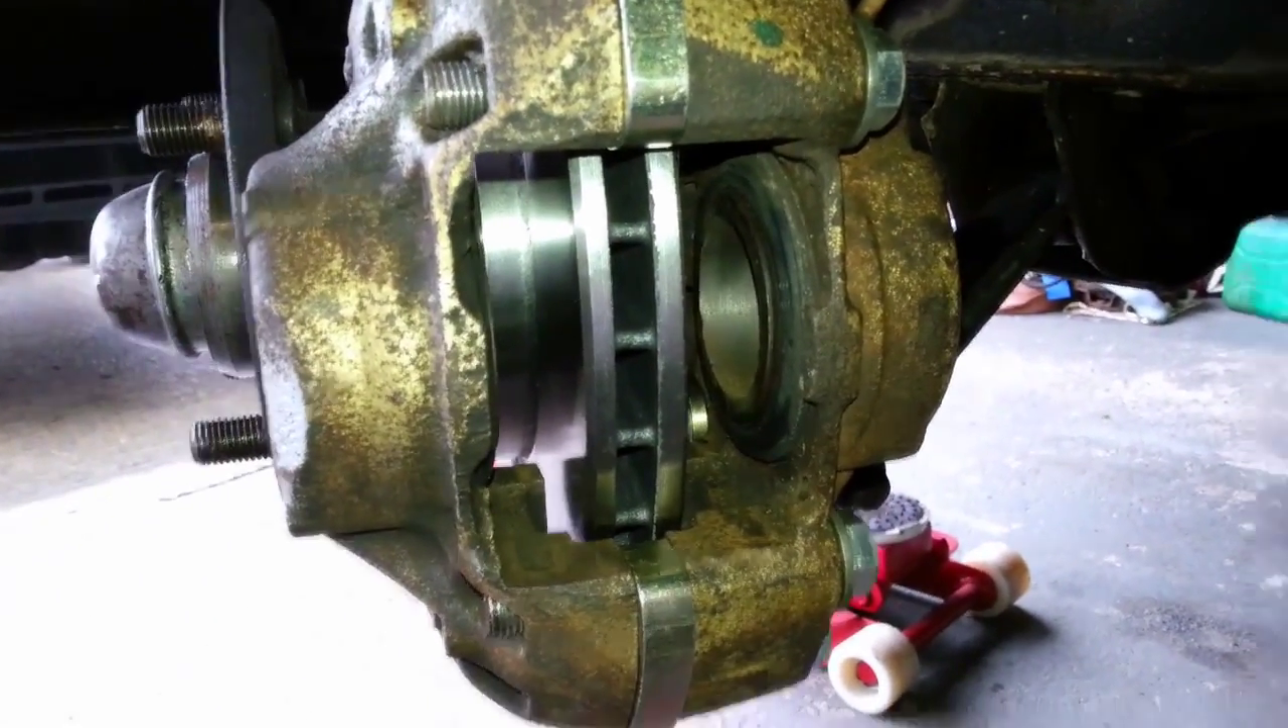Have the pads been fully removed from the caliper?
Yes.